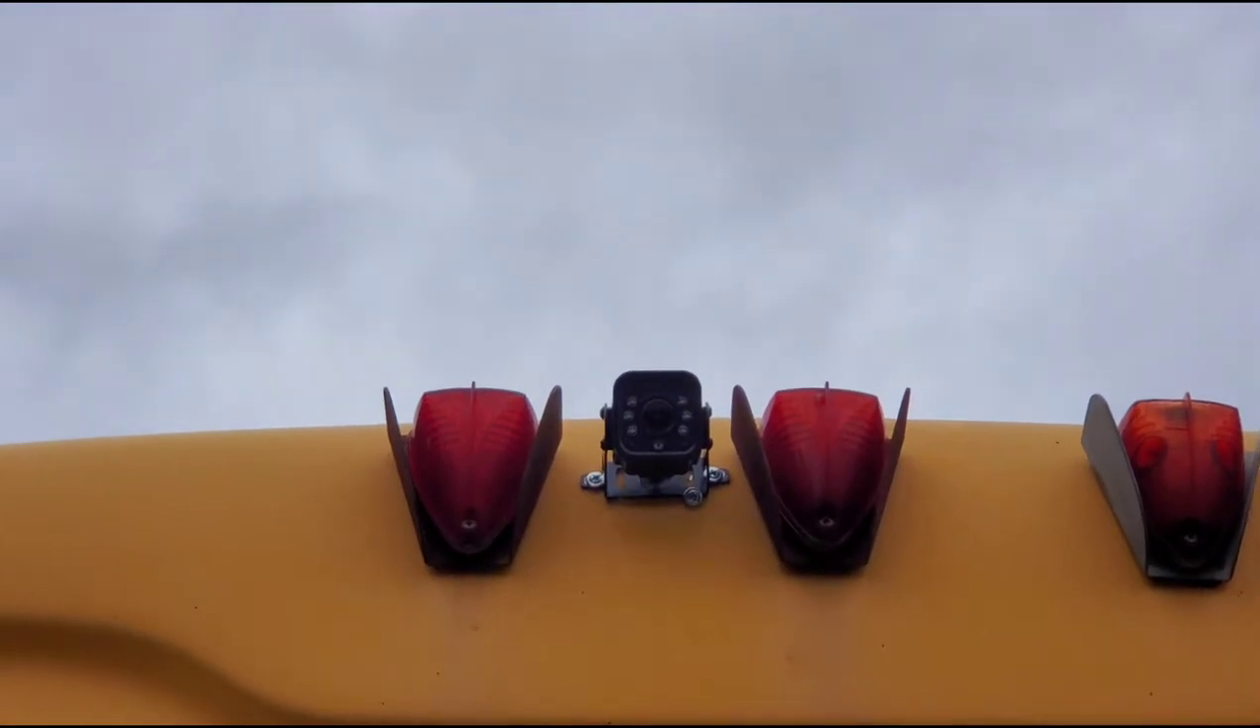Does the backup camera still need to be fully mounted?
No.